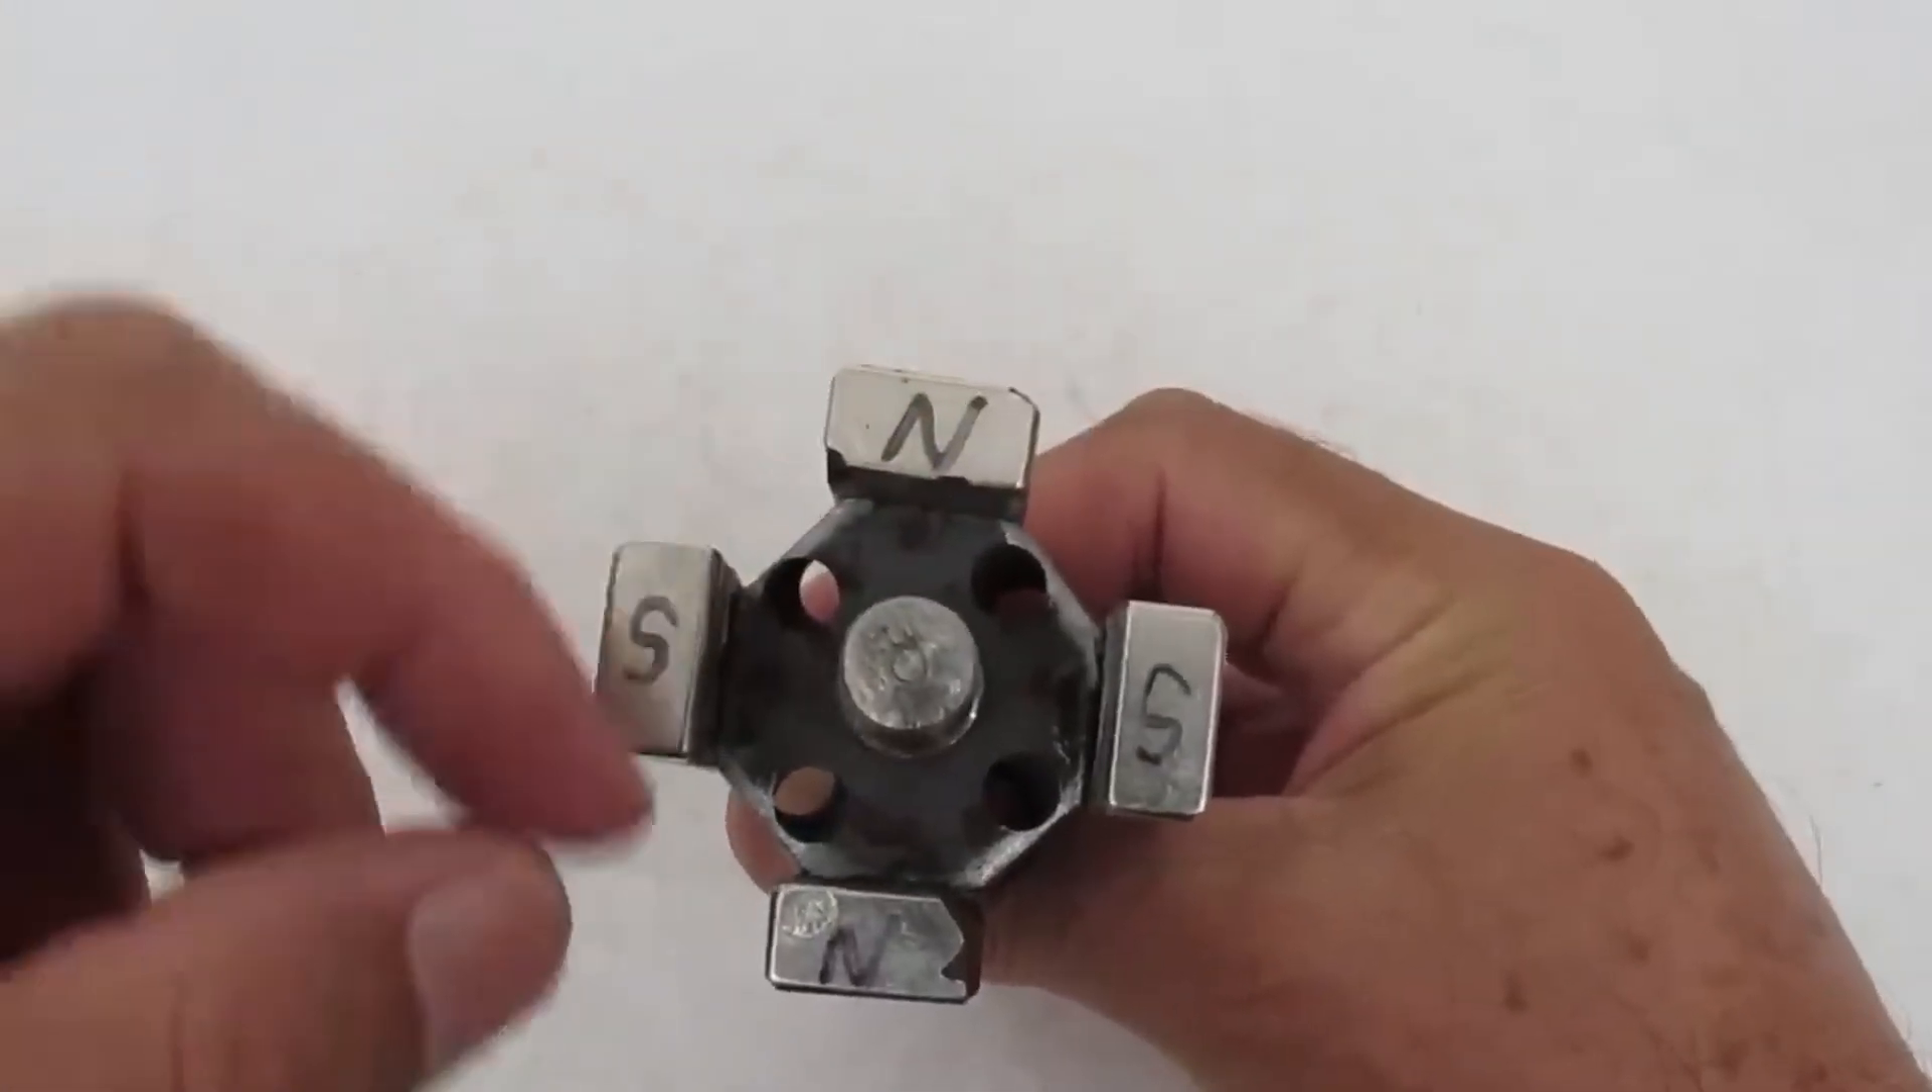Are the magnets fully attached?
Yes.